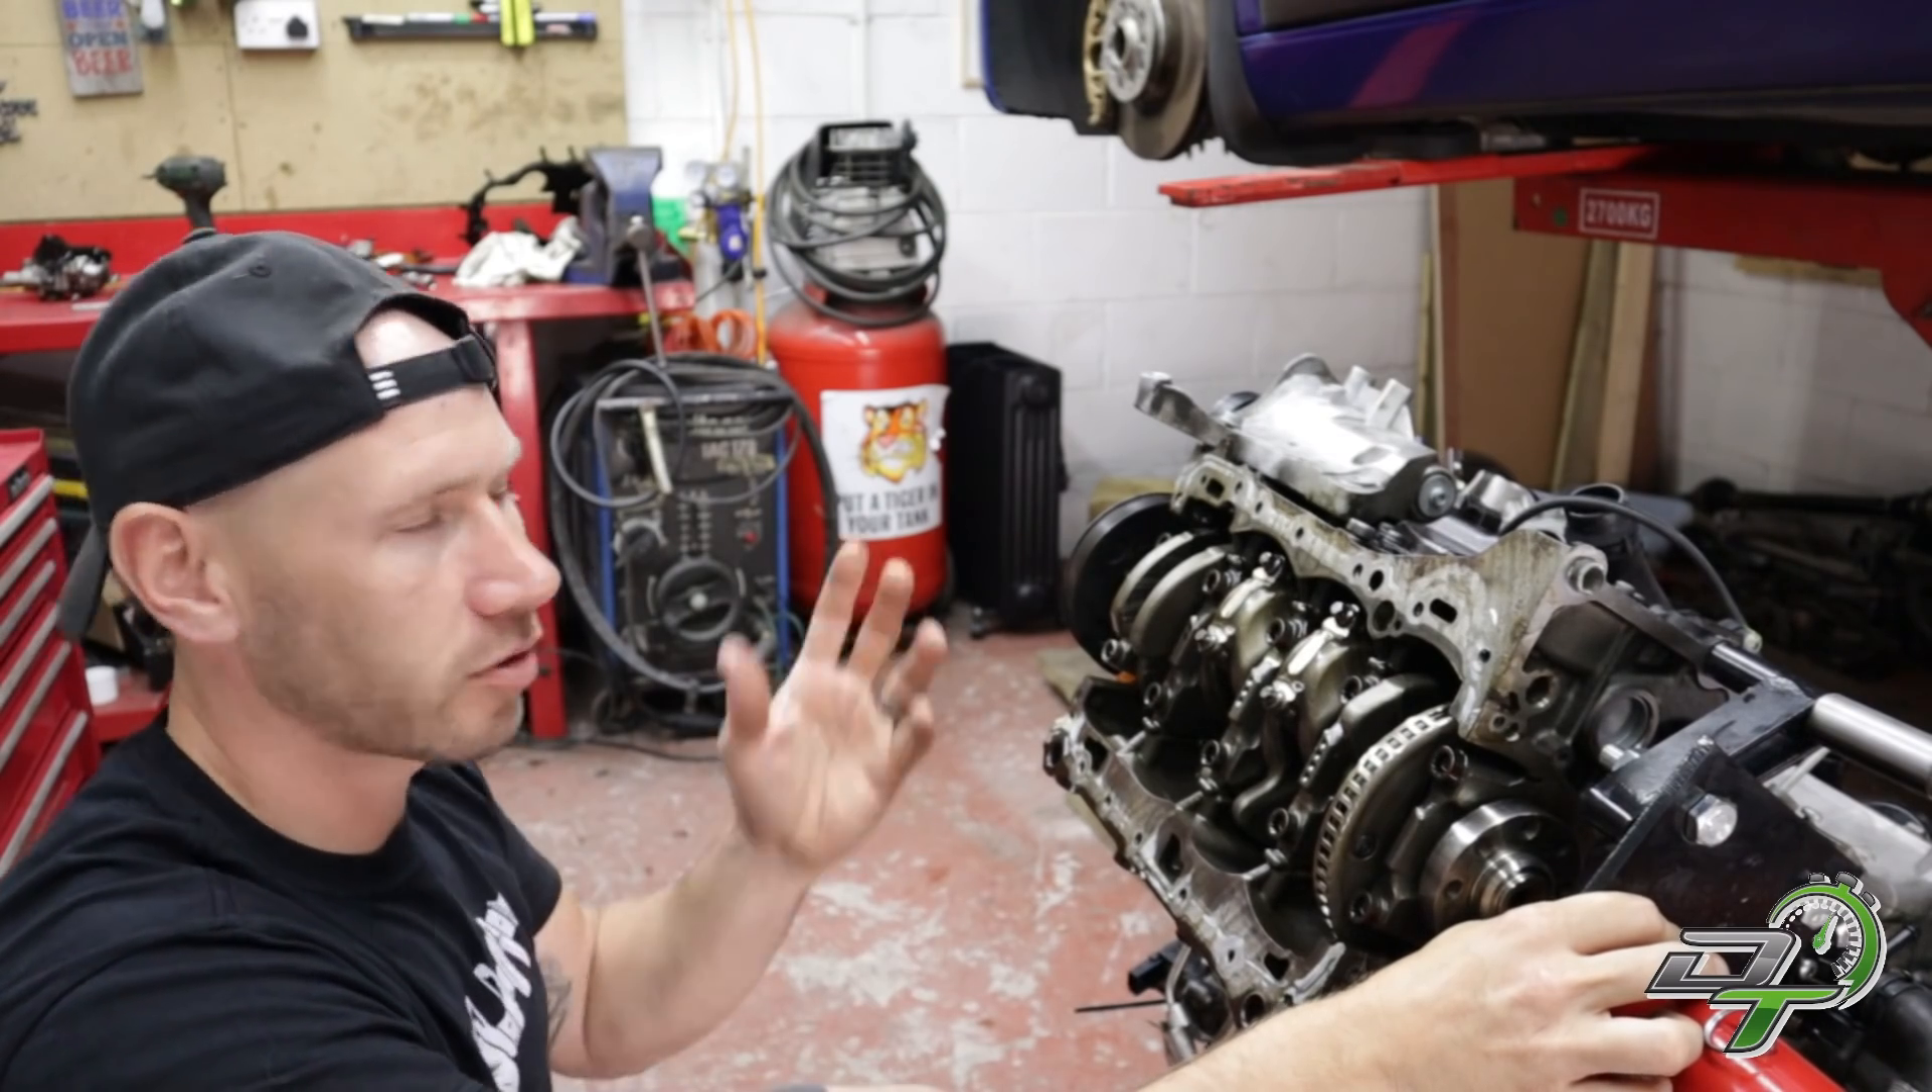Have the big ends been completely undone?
No.